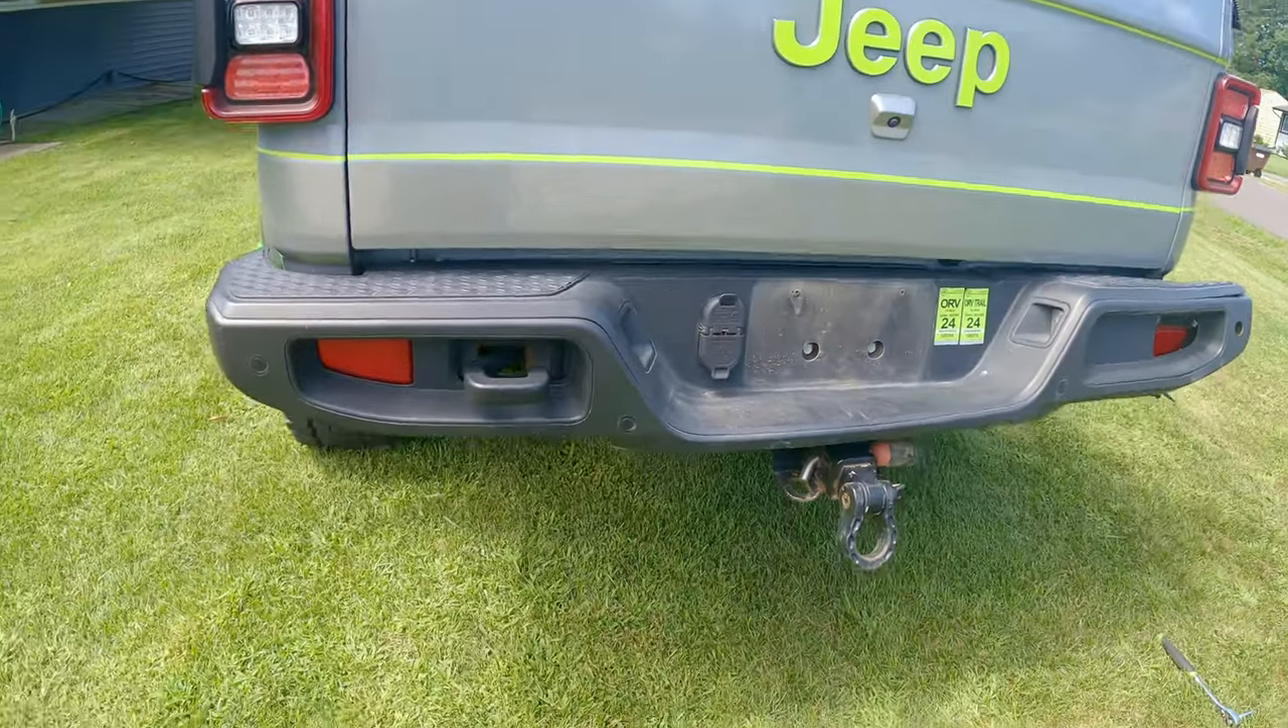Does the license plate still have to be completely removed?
No.